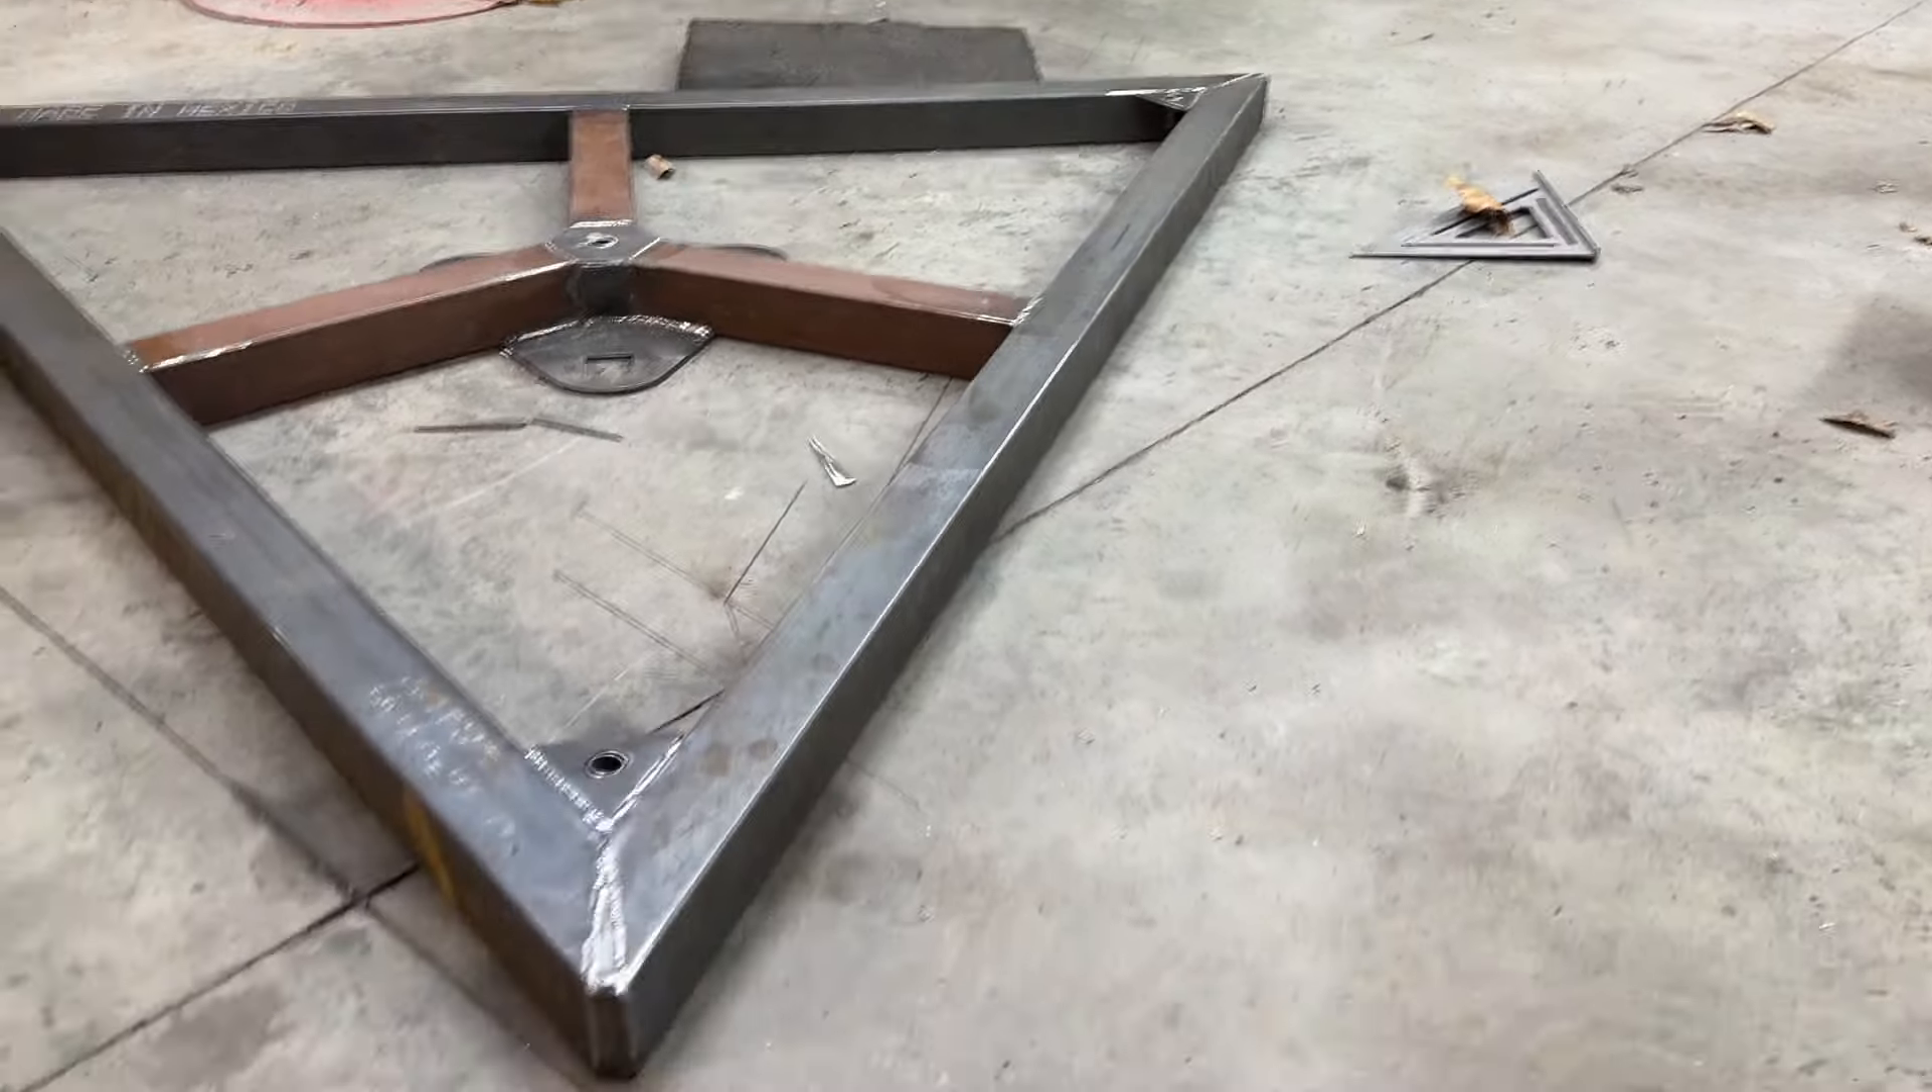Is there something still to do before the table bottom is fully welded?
No.